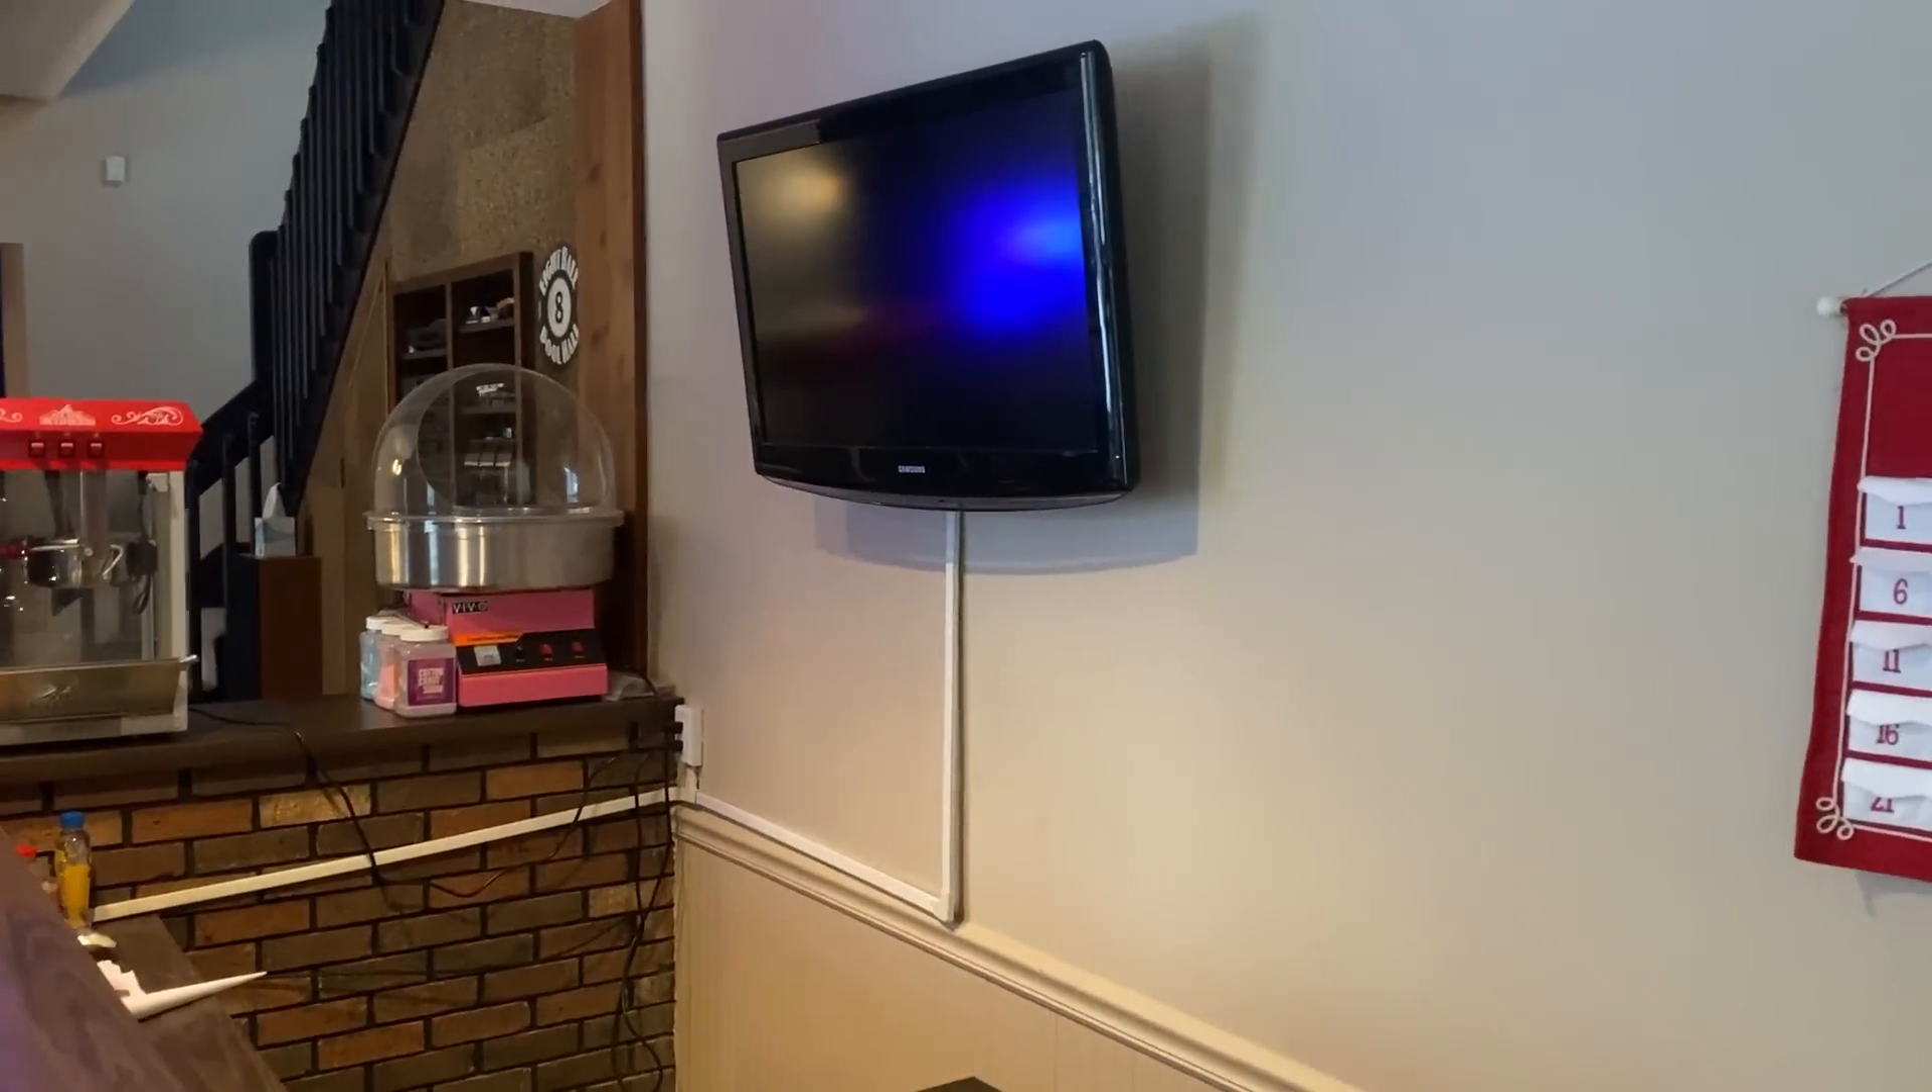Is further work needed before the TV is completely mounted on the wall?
No.